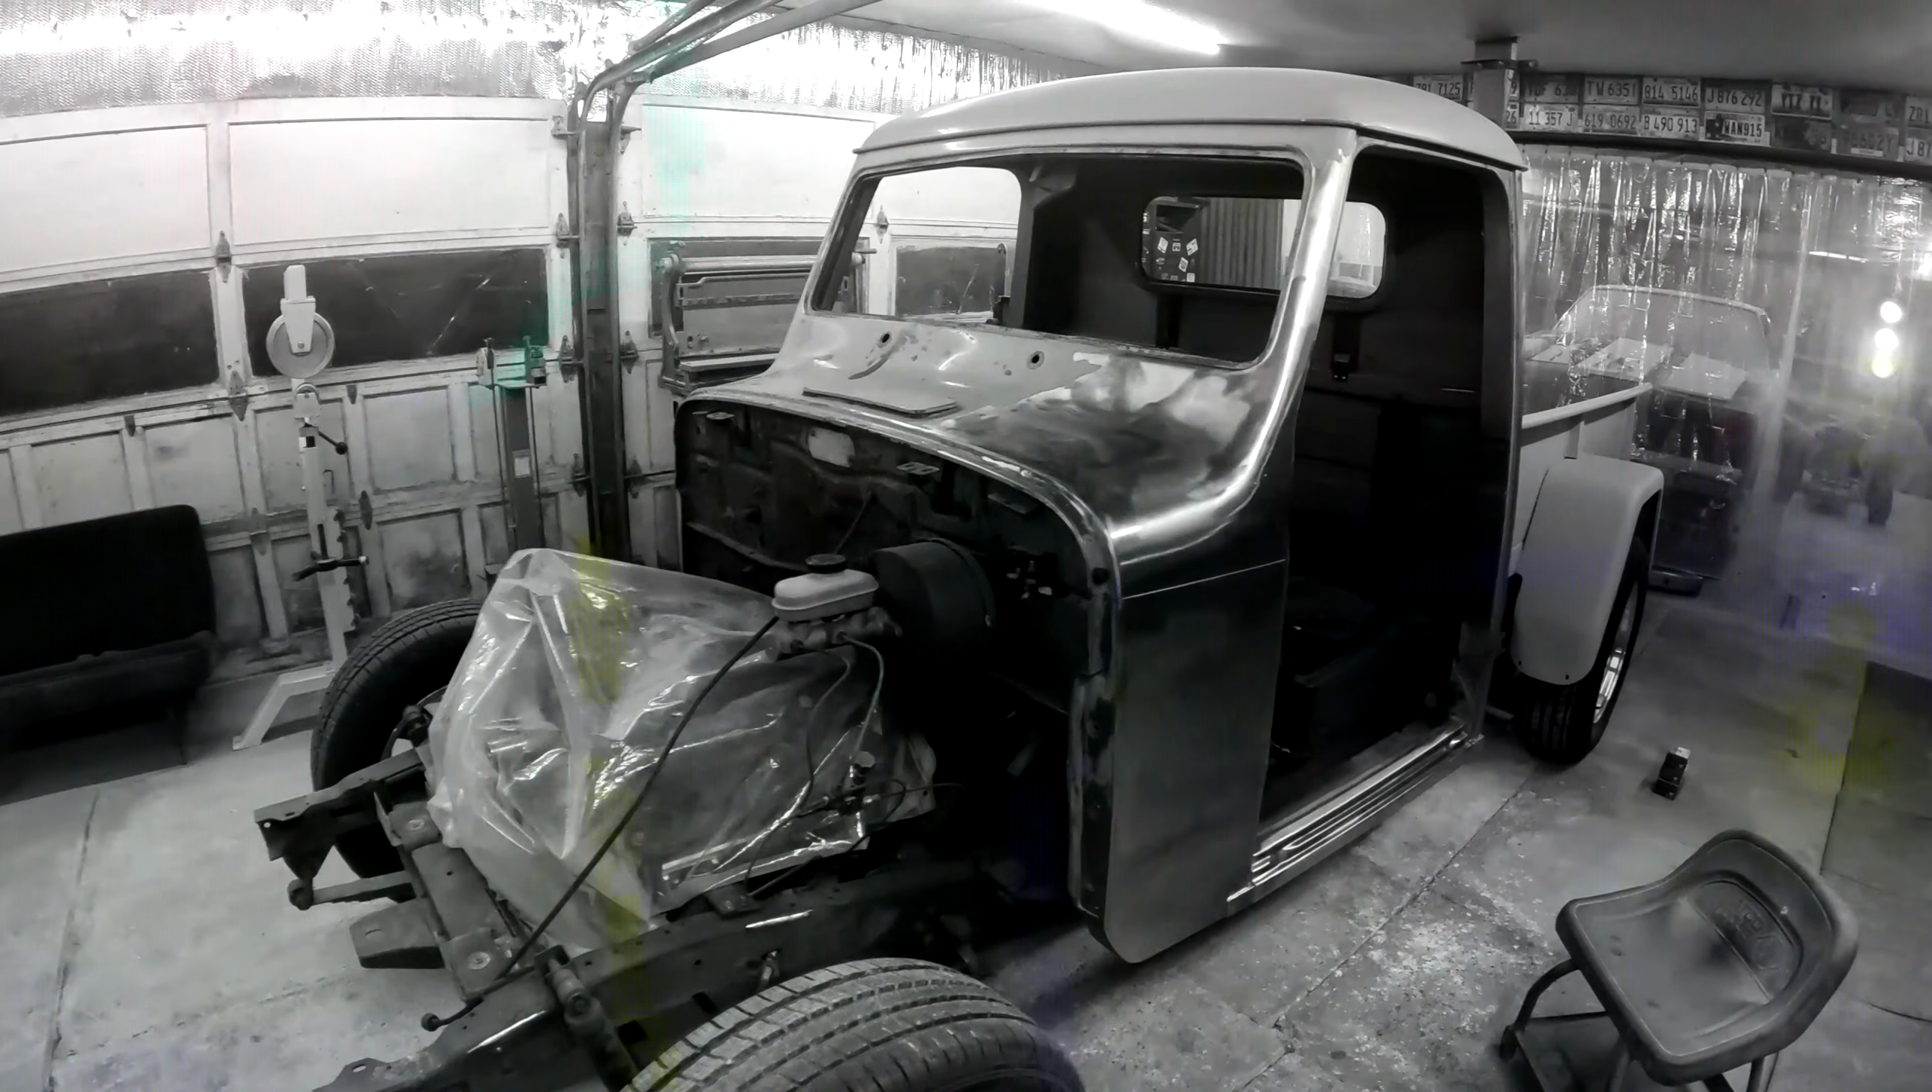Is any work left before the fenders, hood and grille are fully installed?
Yes.